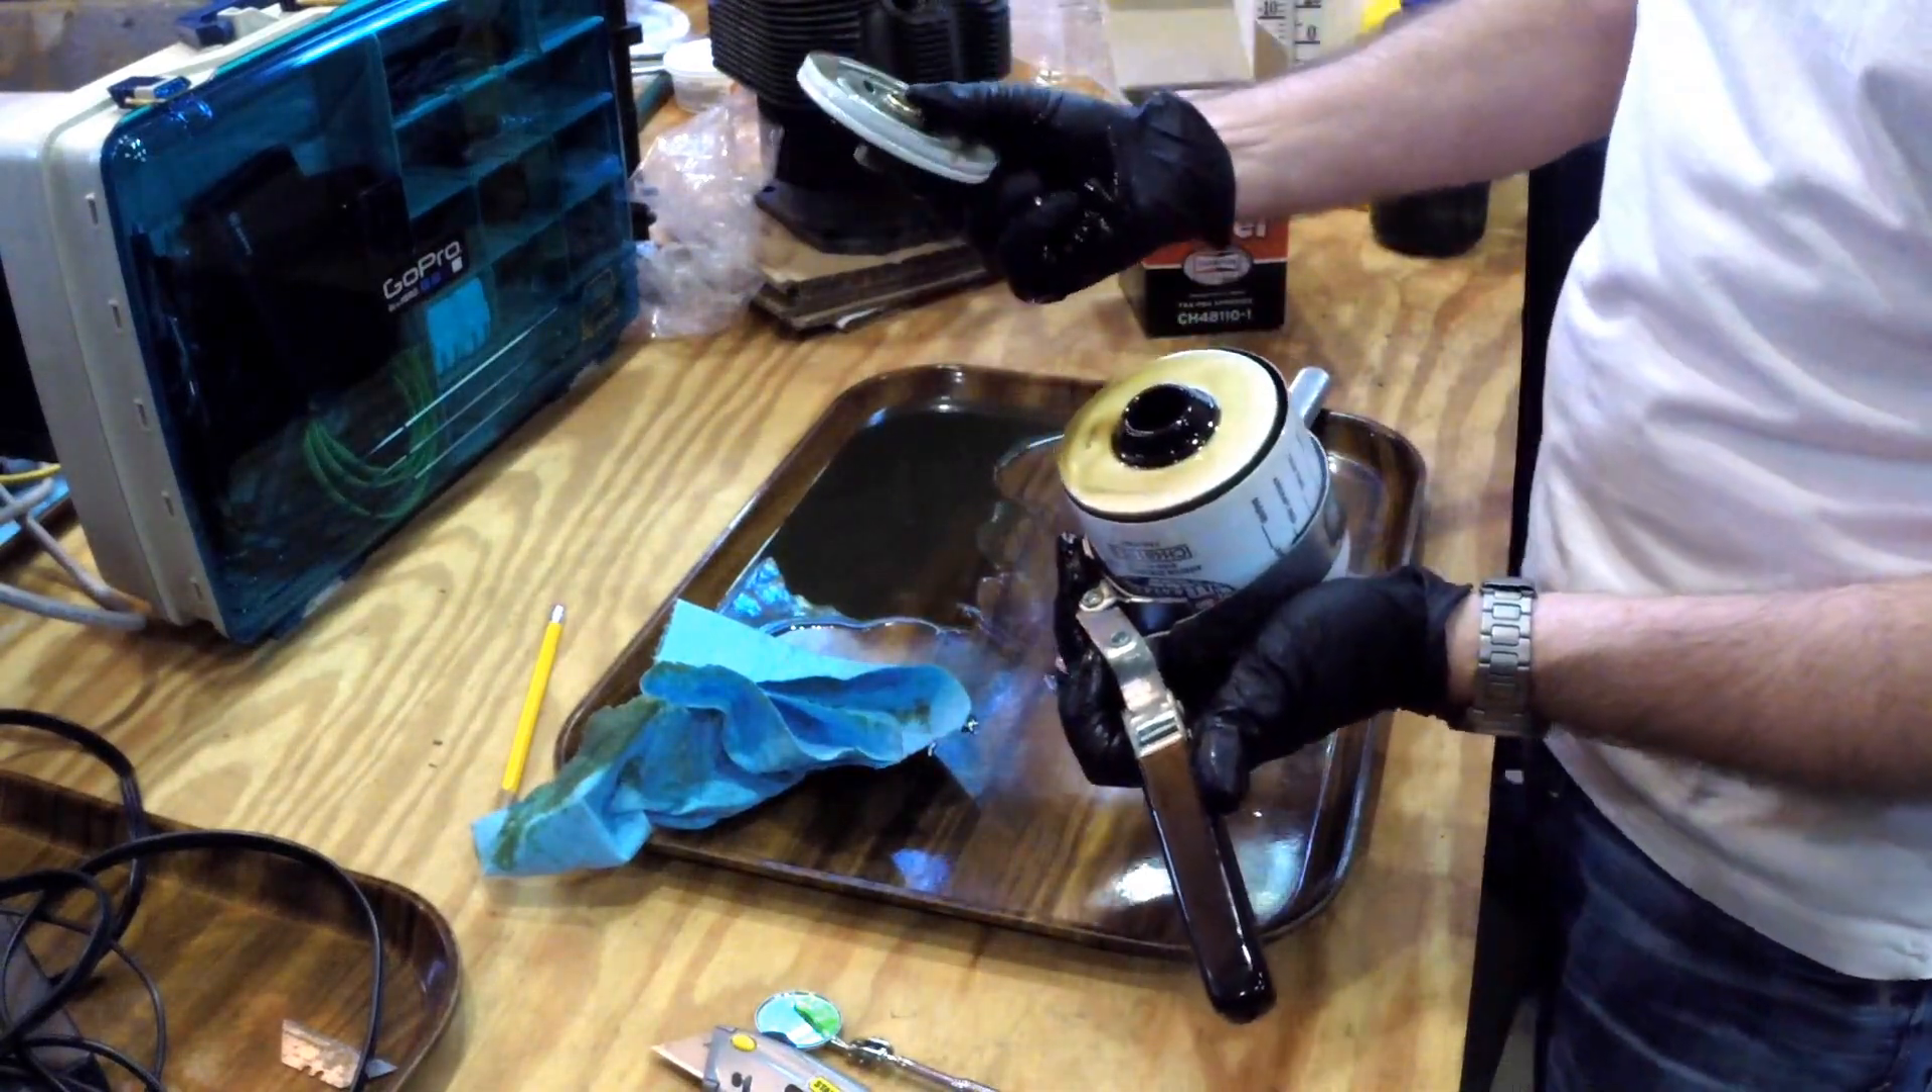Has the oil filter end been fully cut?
Yes.